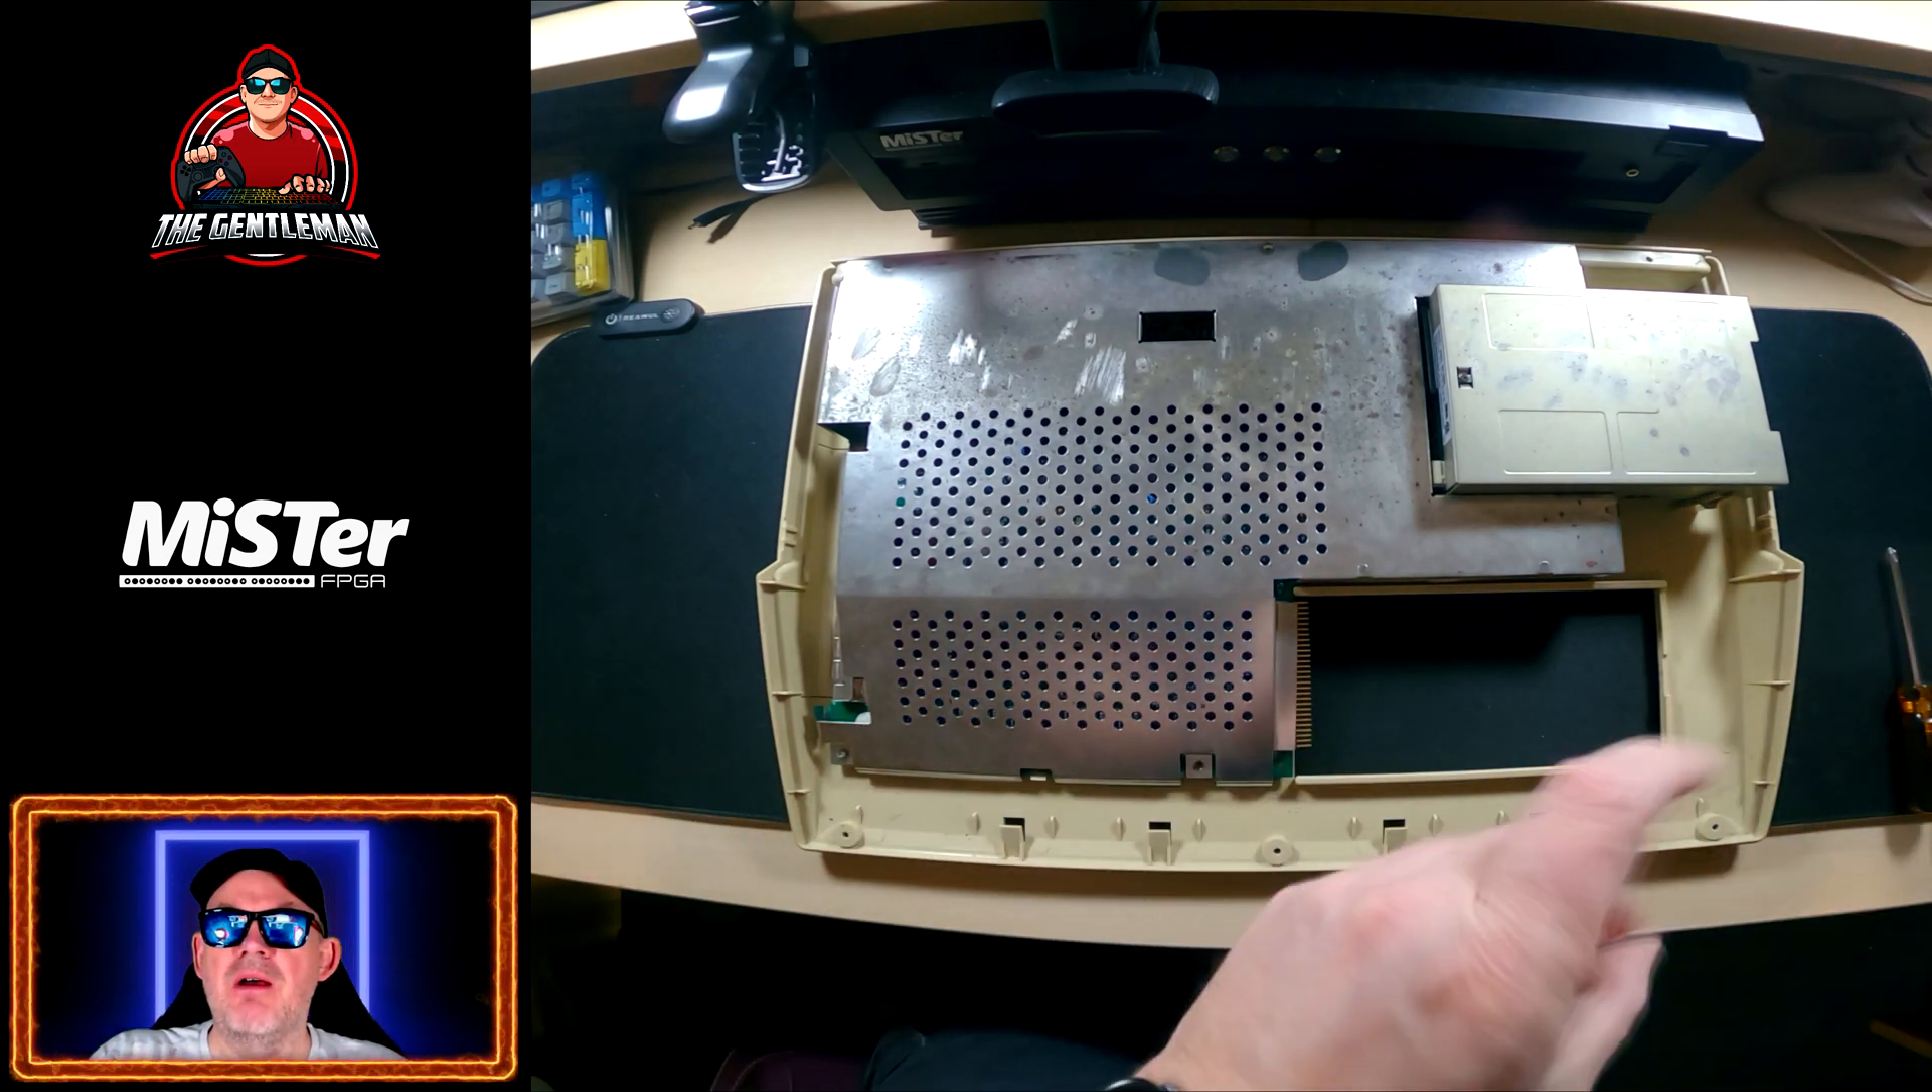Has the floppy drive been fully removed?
No.